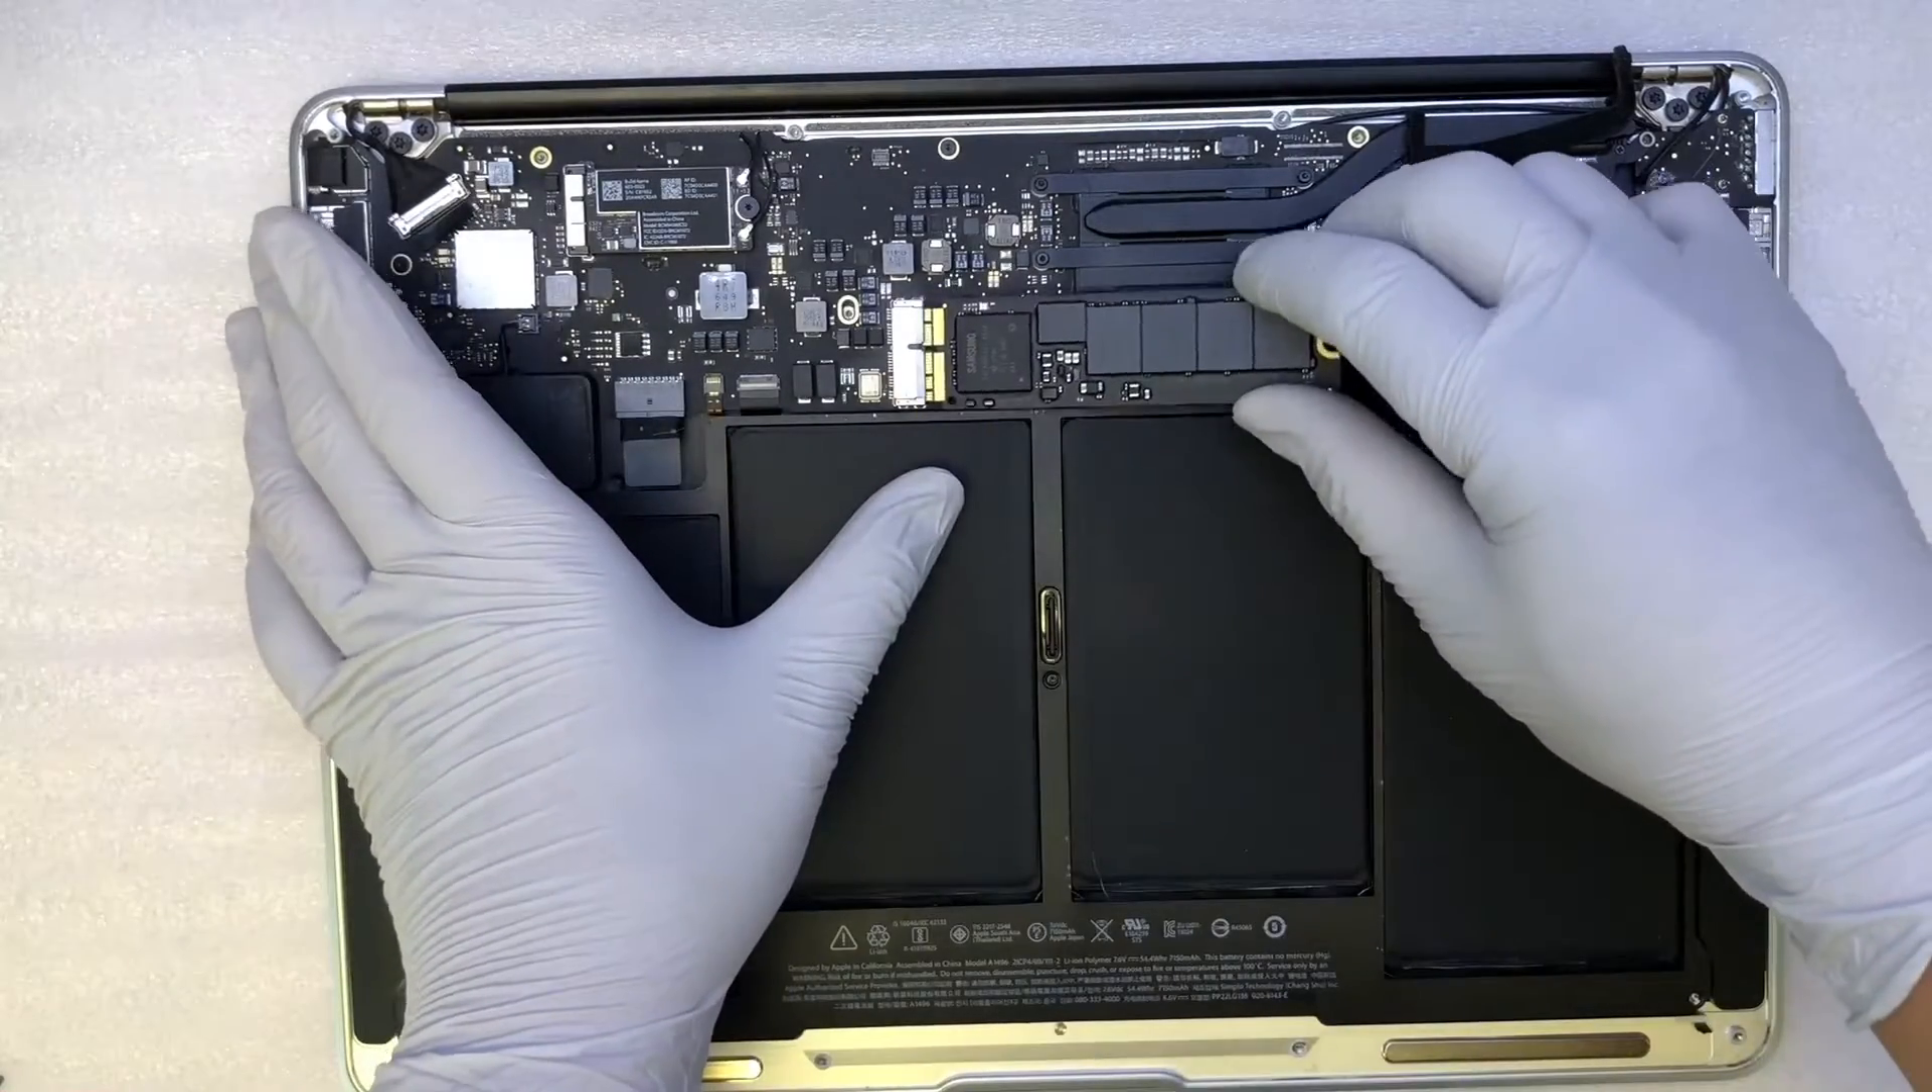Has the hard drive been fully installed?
No.